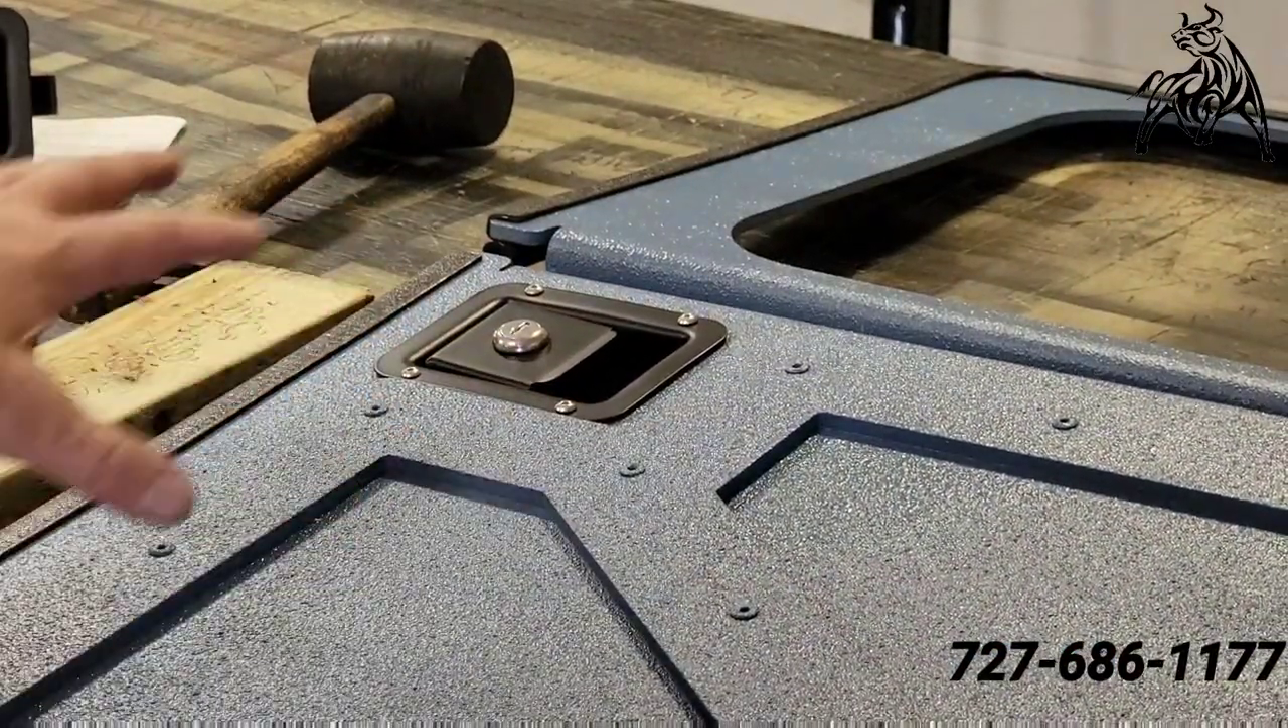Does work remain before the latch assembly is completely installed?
No.